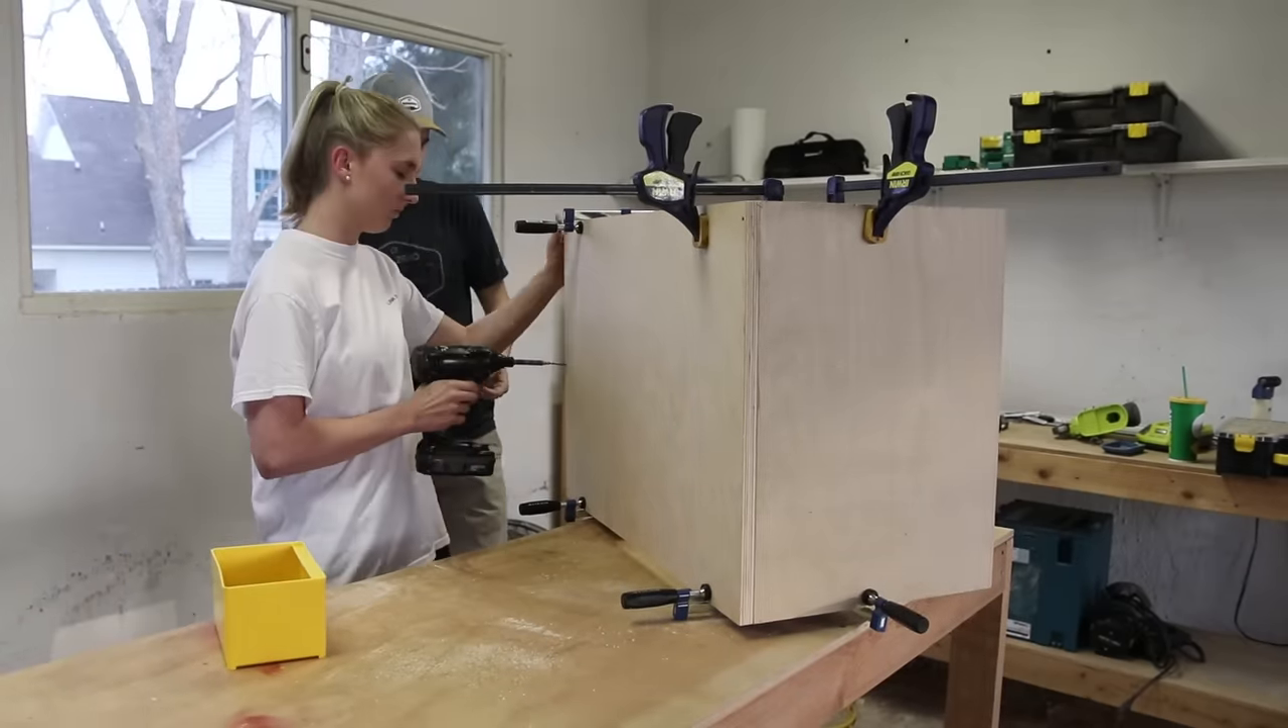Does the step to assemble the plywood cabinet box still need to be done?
Yes.